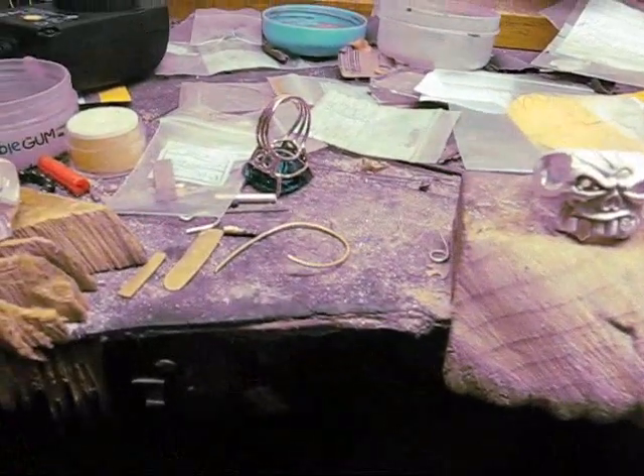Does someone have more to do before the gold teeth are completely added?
Yes.